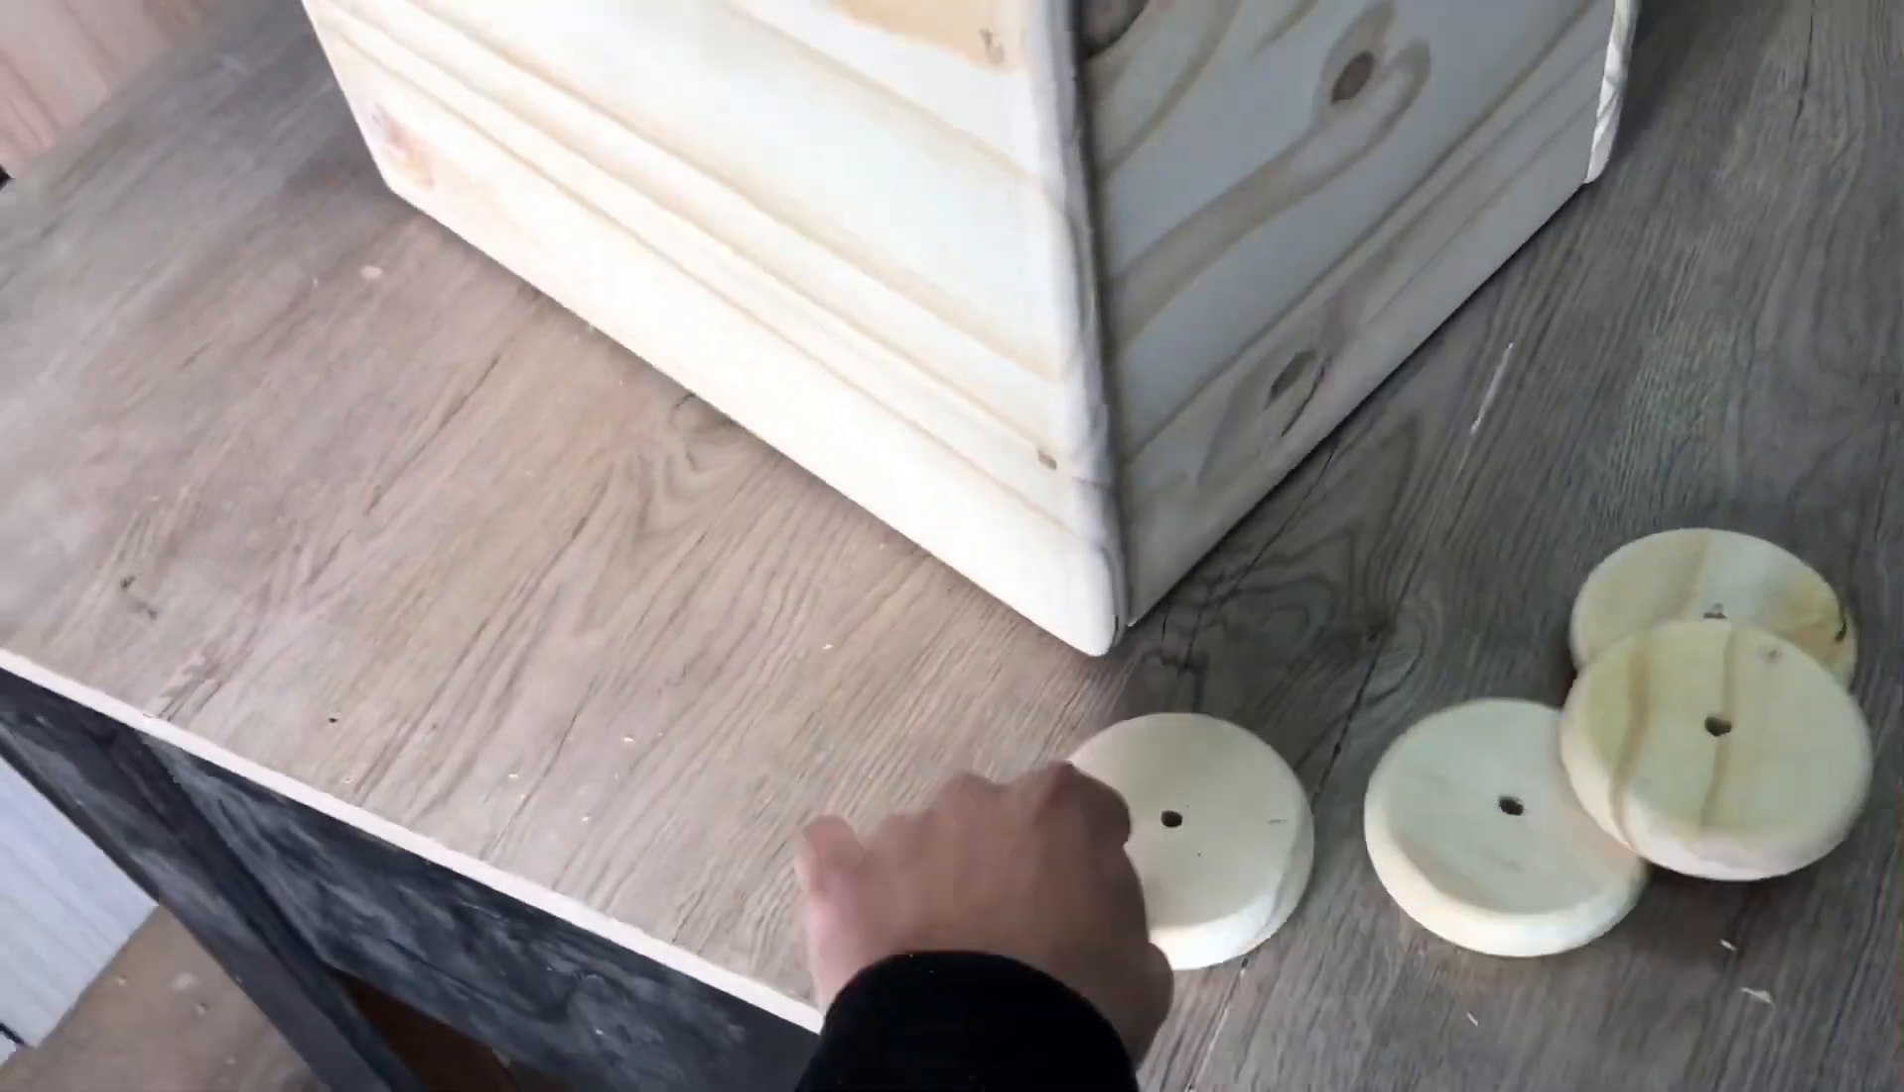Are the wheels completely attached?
No.